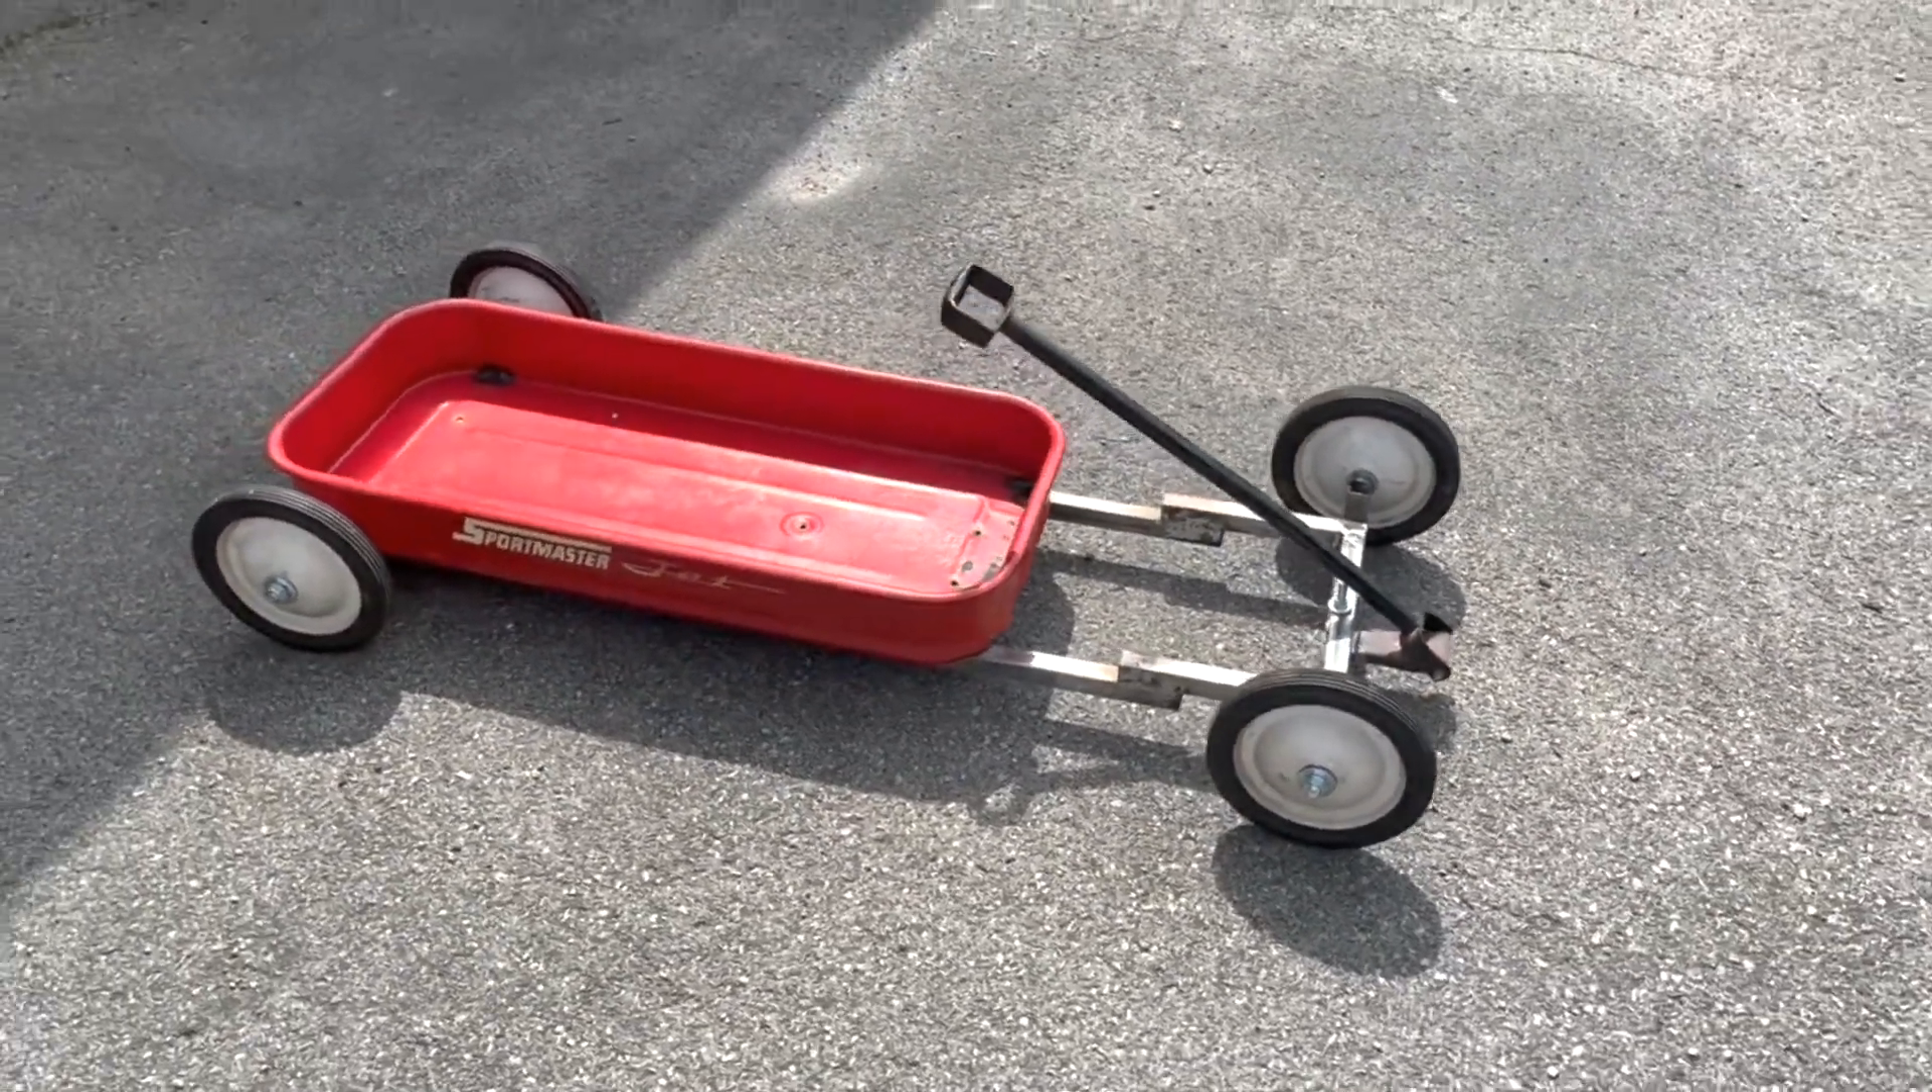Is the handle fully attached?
Yes.